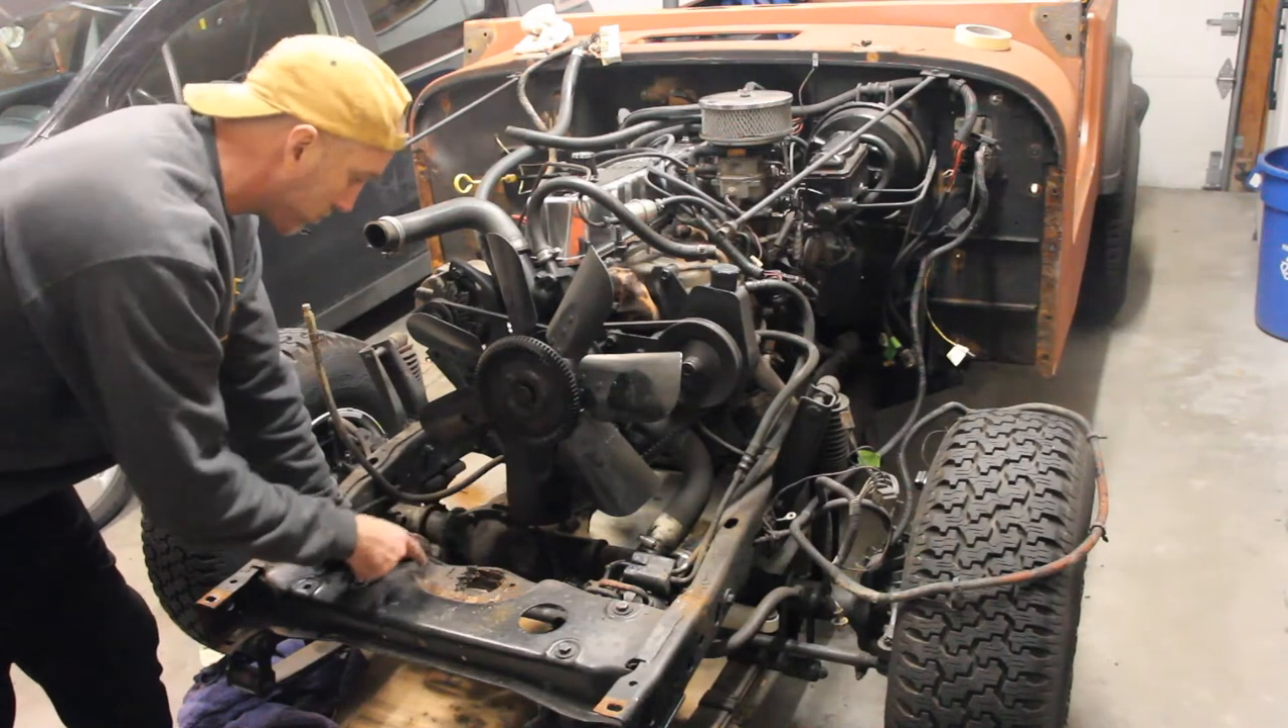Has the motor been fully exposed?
Yes.